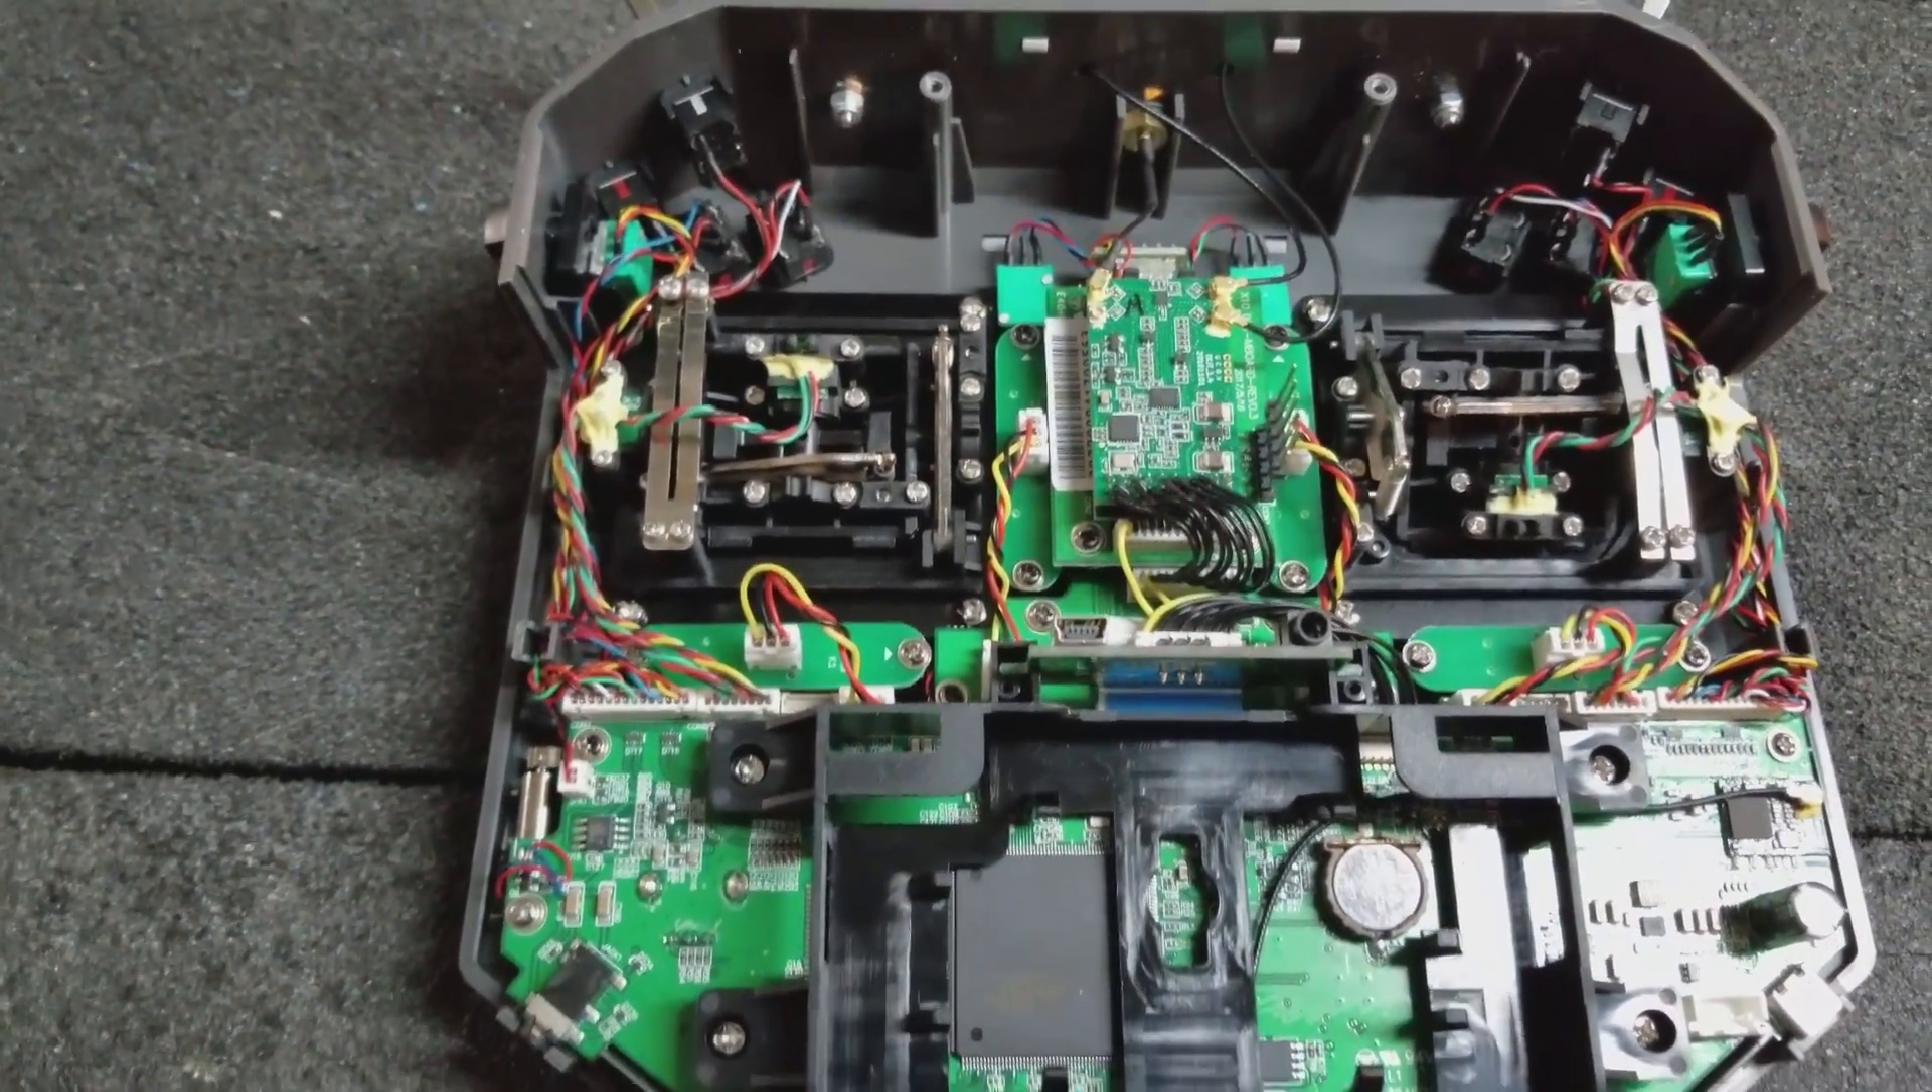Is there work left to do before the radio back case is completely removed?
No.